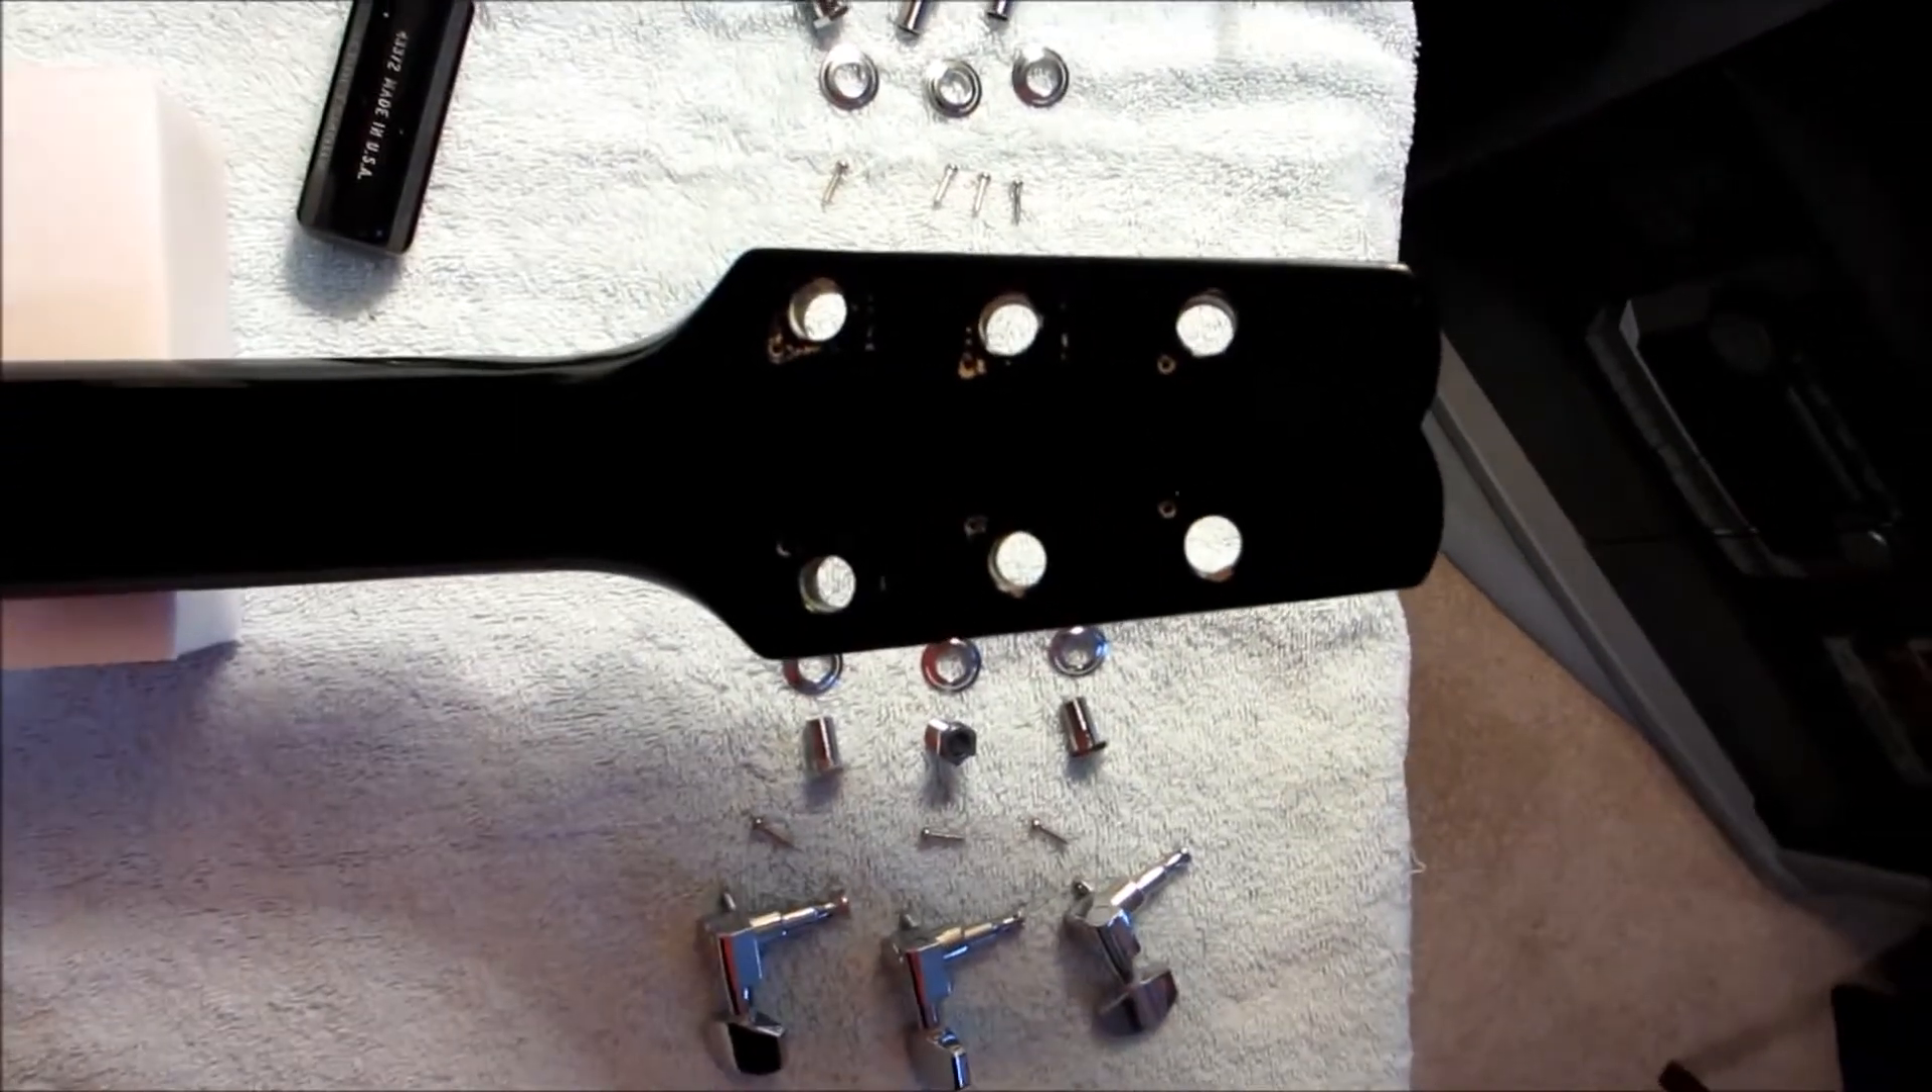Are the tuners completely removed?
Yes.